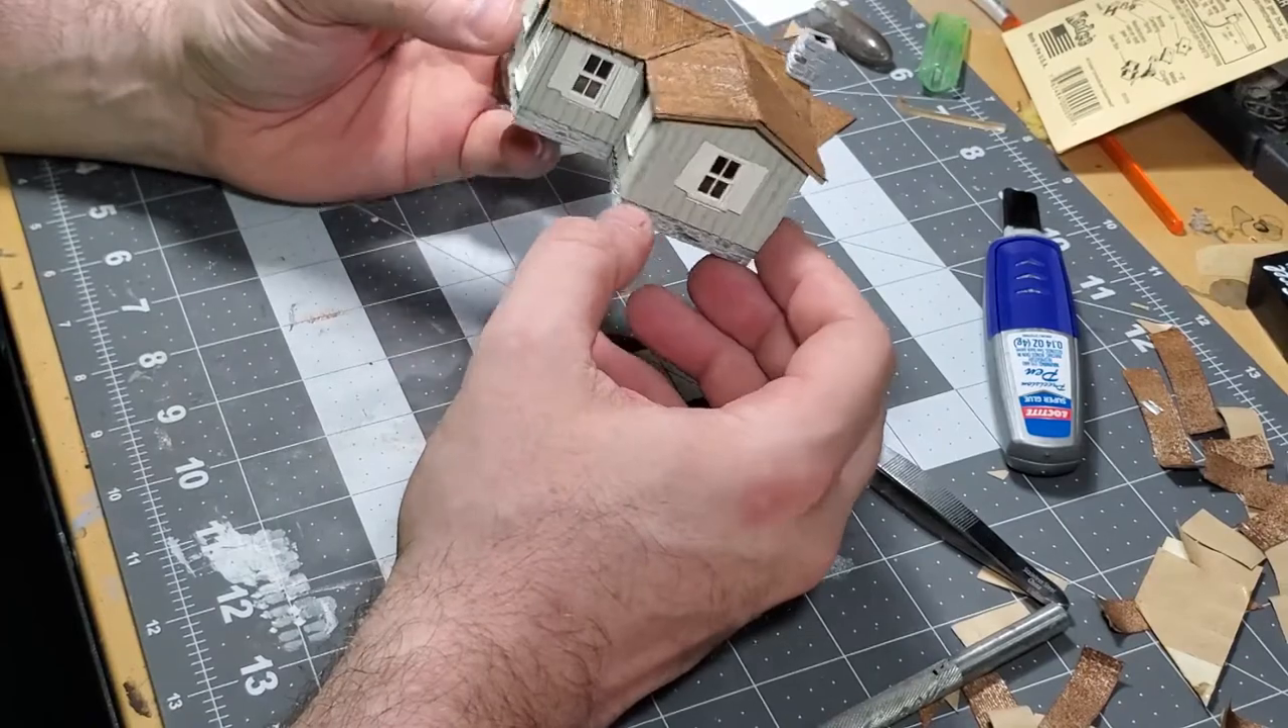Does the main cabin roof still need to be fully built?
No.